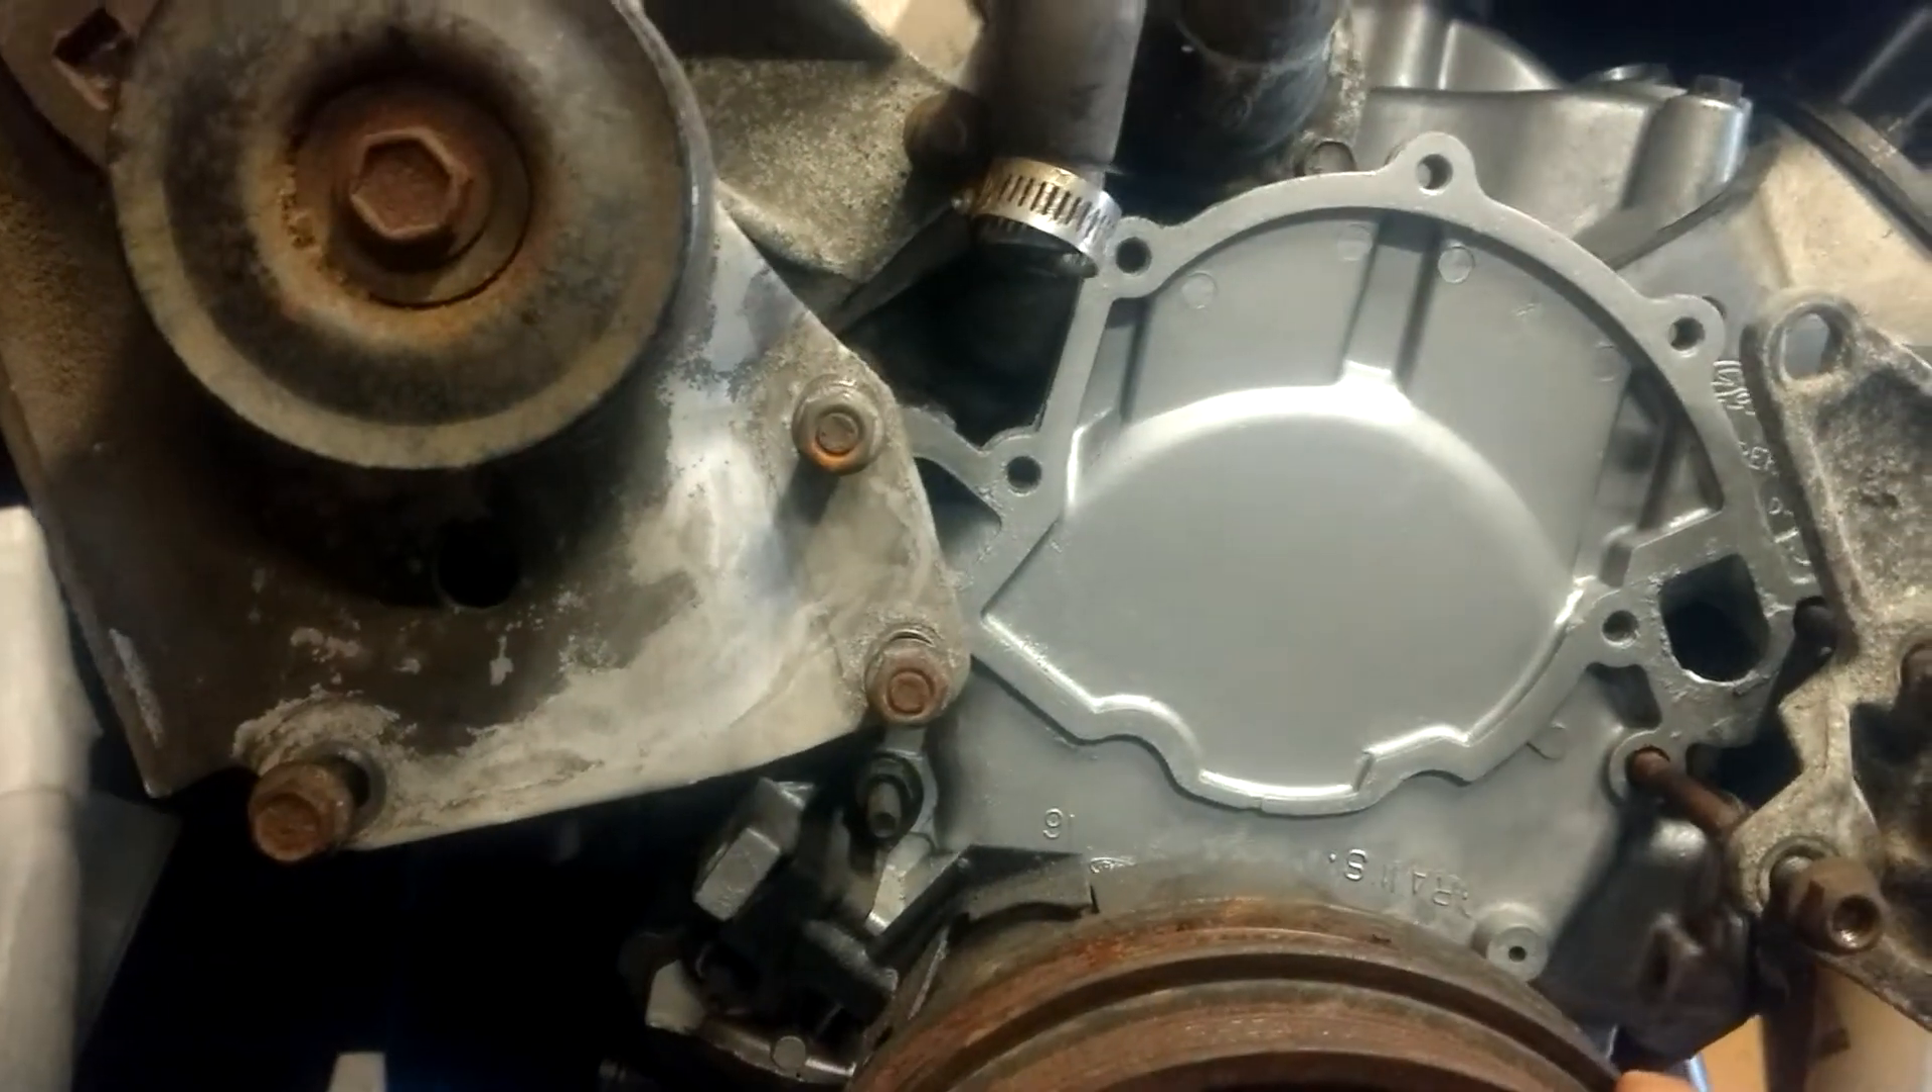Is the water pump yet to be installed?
Yes.